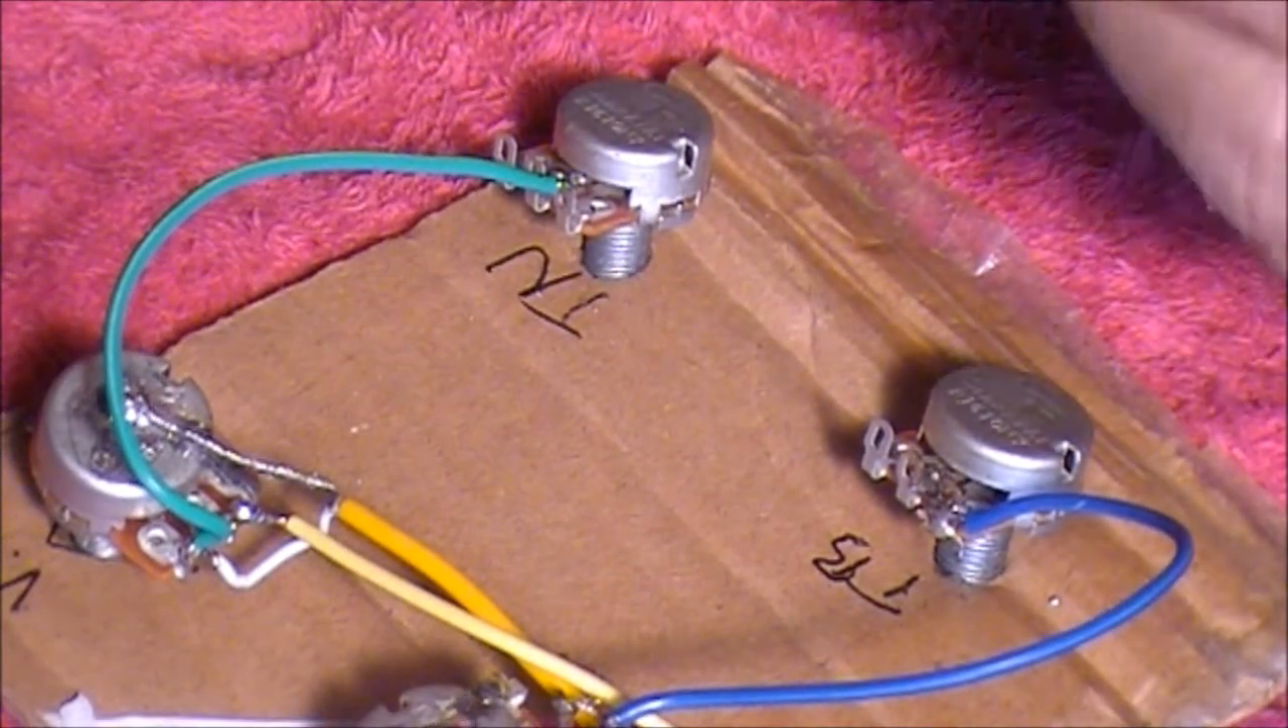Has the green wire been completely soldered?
Yes.